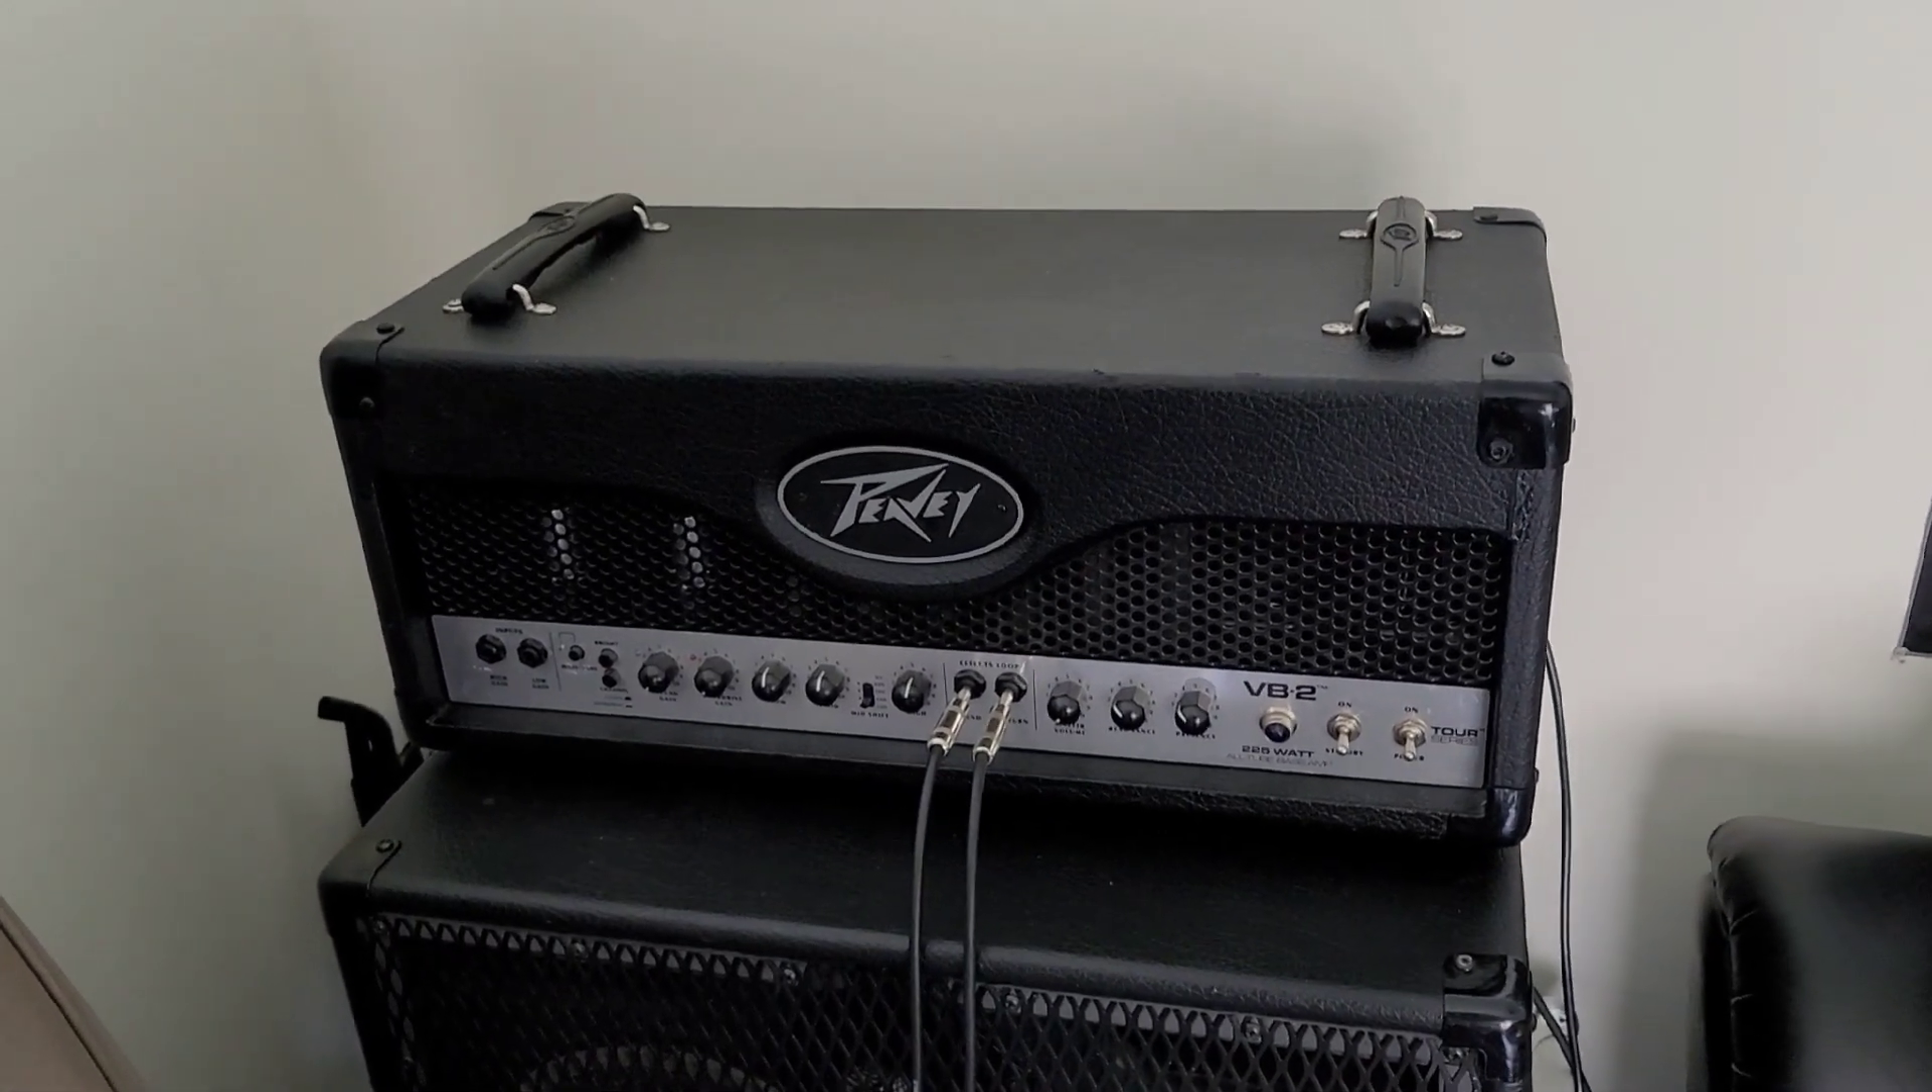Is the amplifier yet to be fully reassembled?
No.